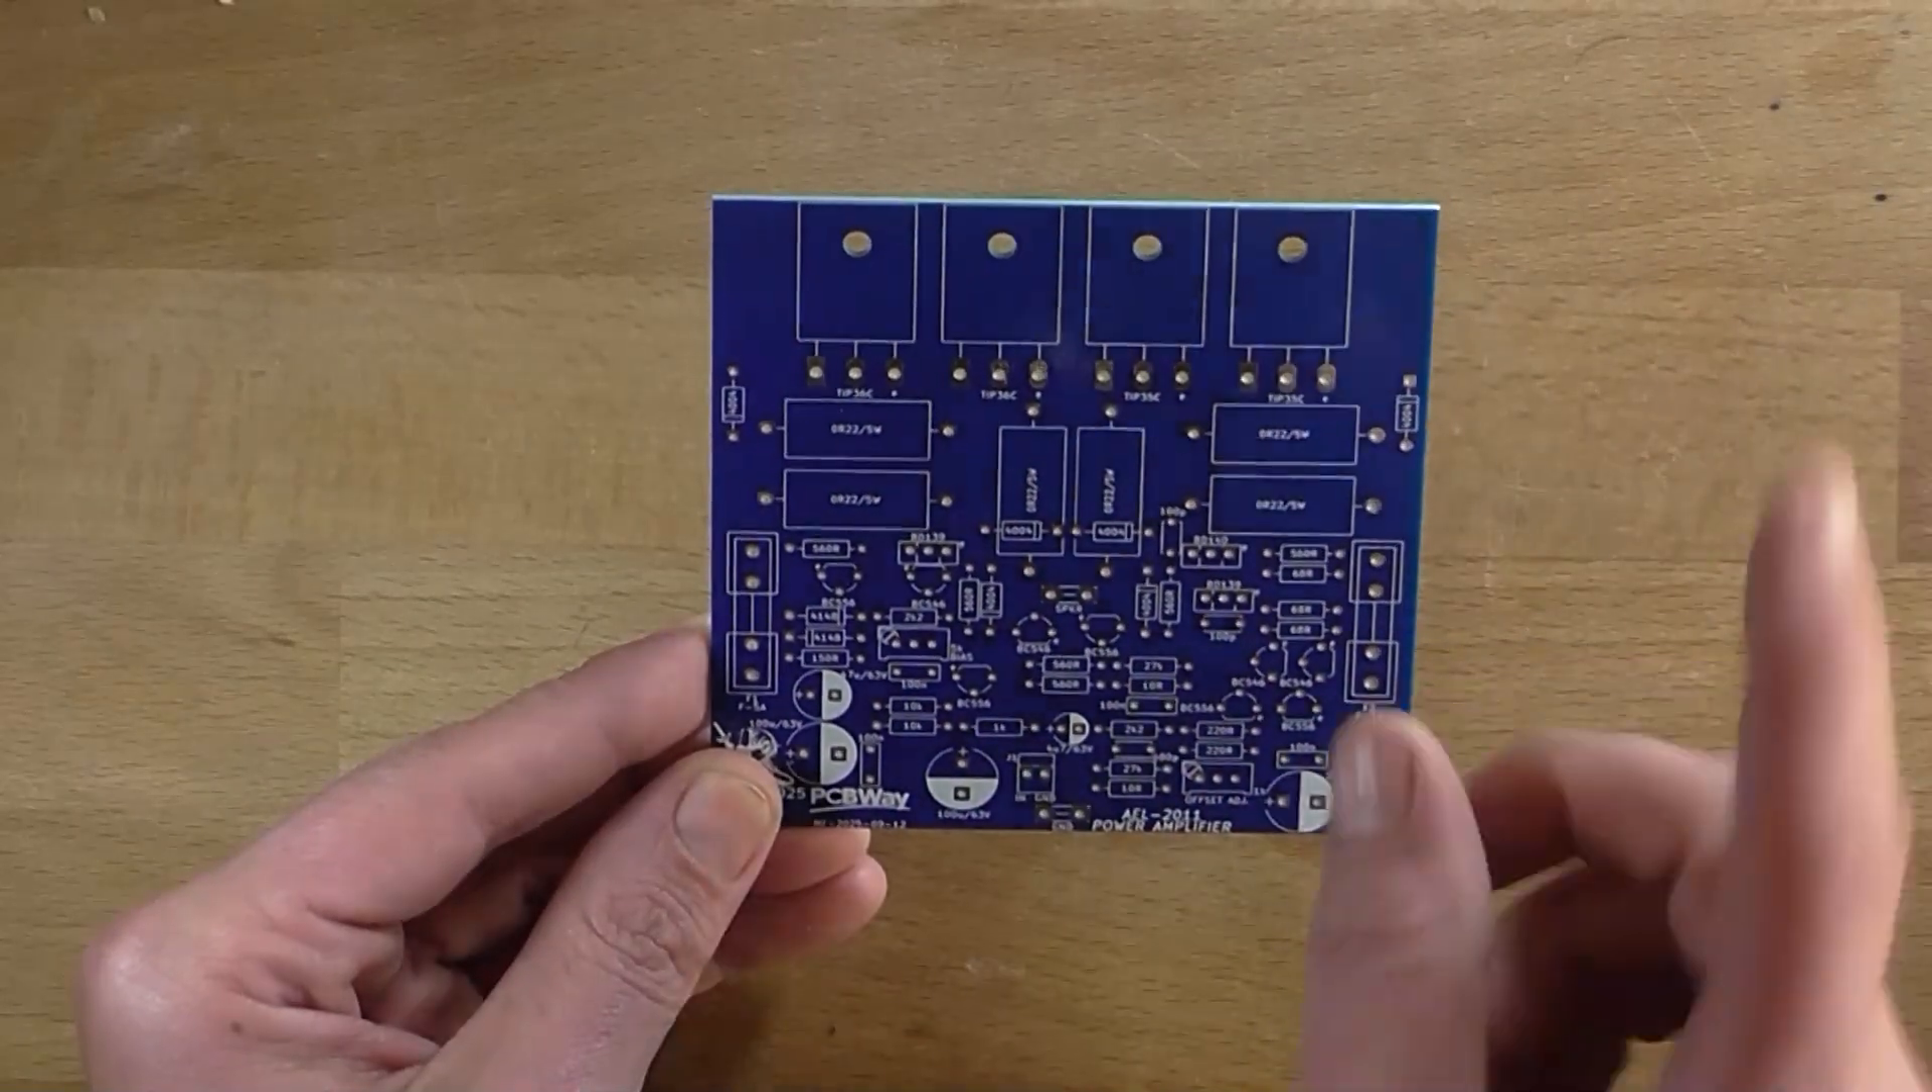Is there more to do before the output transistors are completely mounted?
Yes.